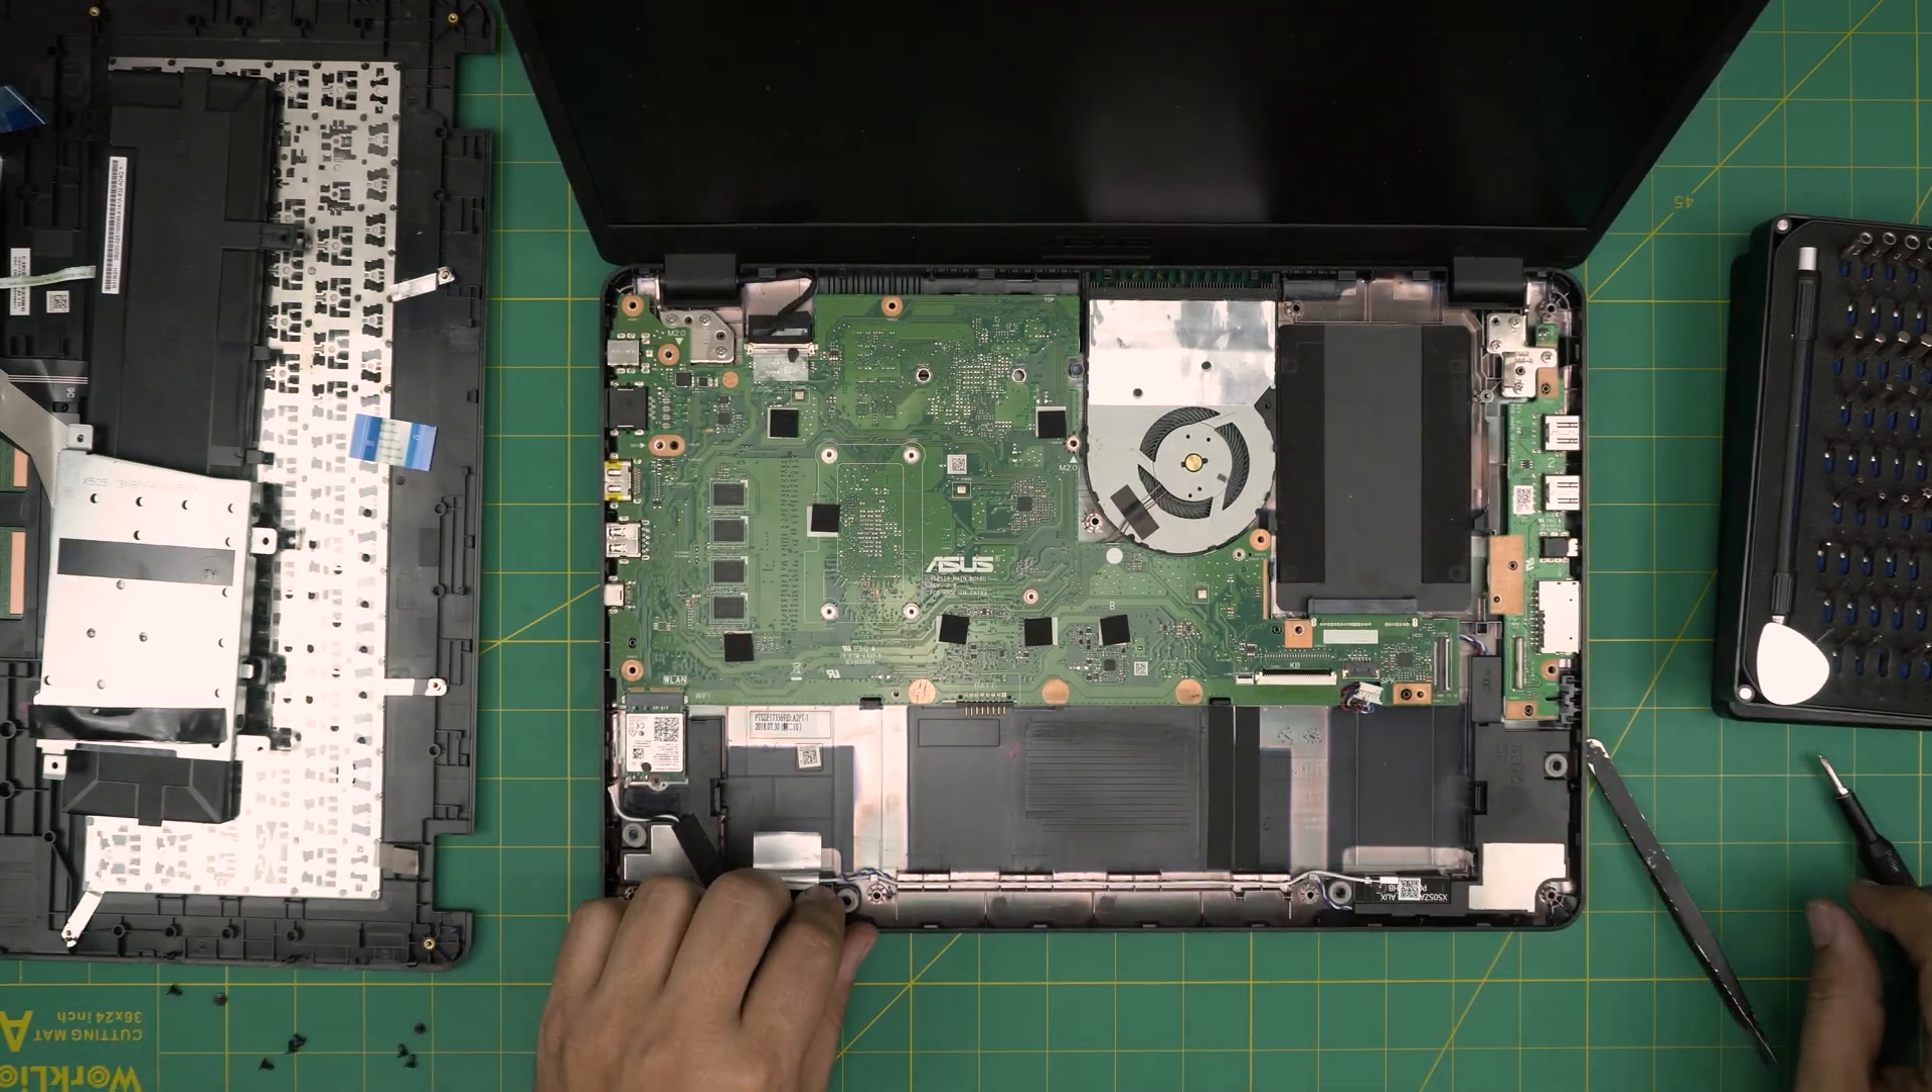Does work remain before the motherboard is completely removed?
Yes.